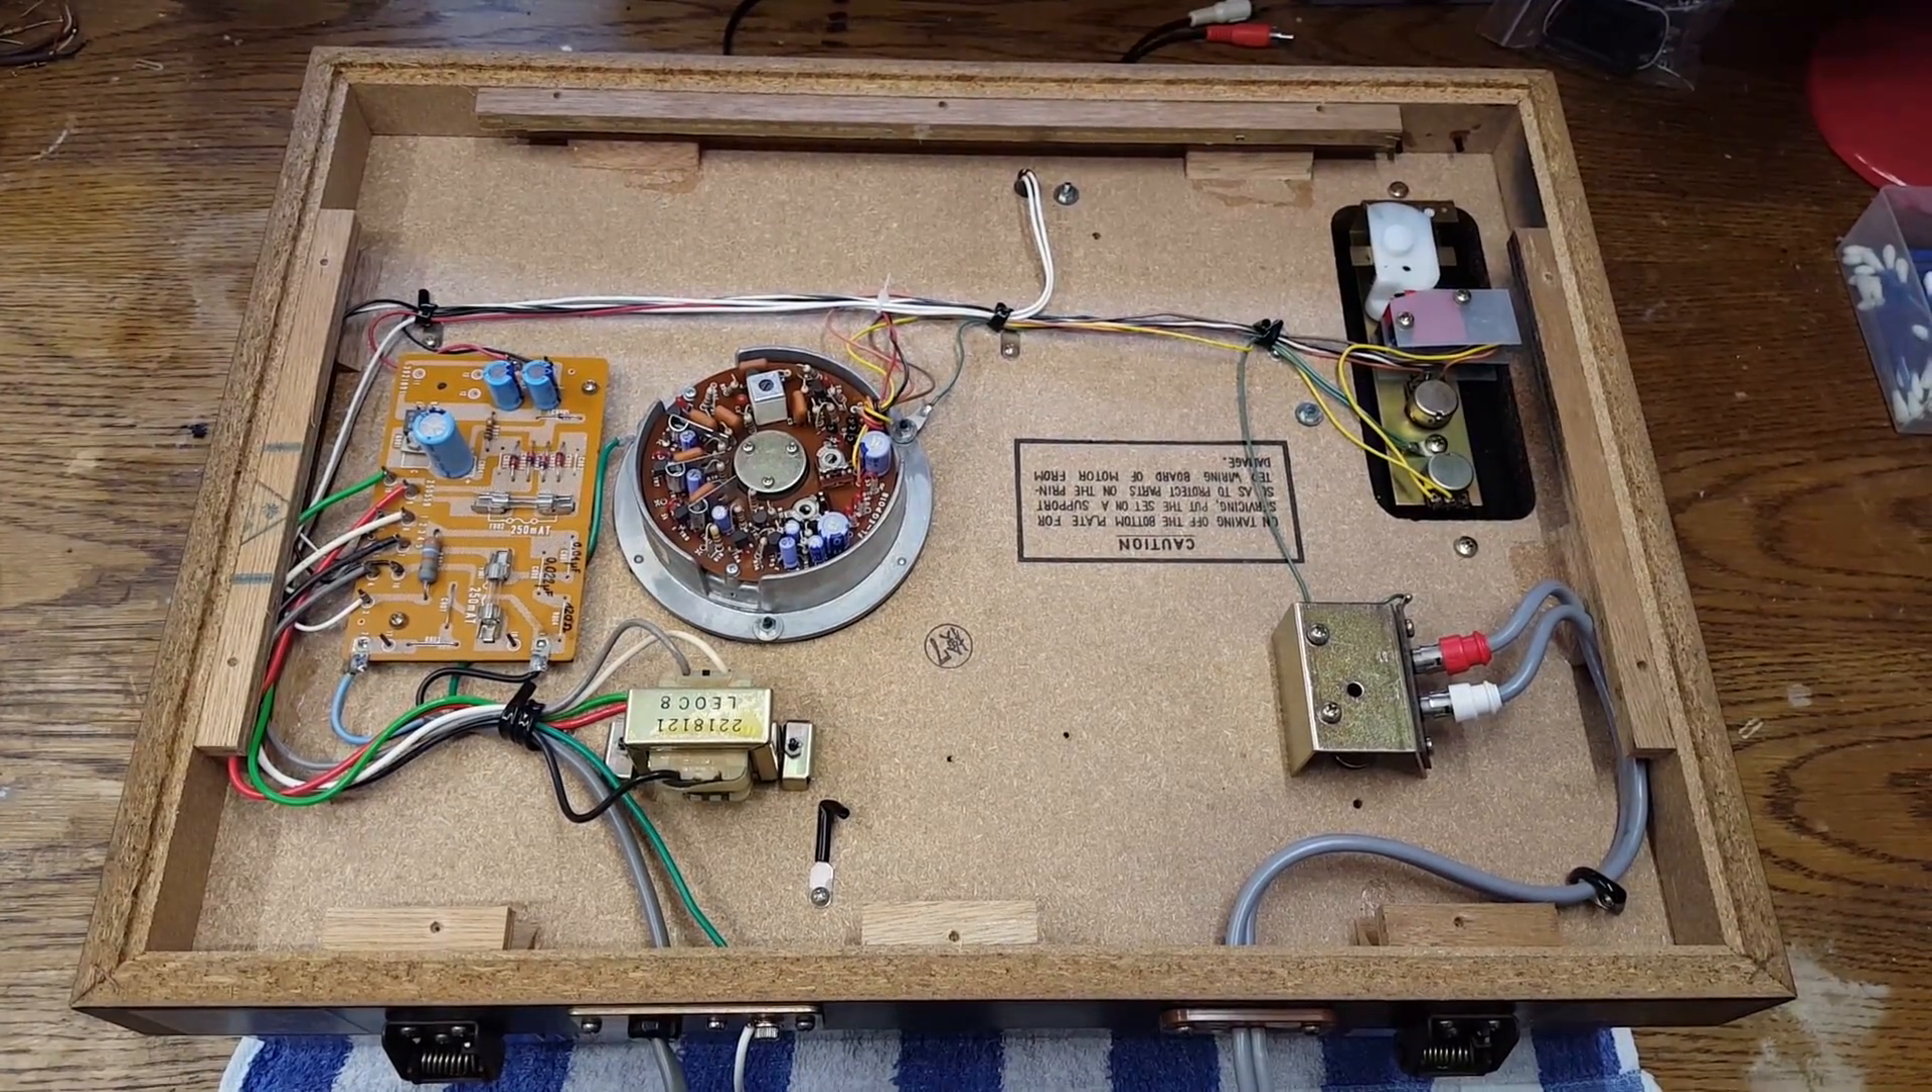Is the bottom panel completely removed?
Yes.